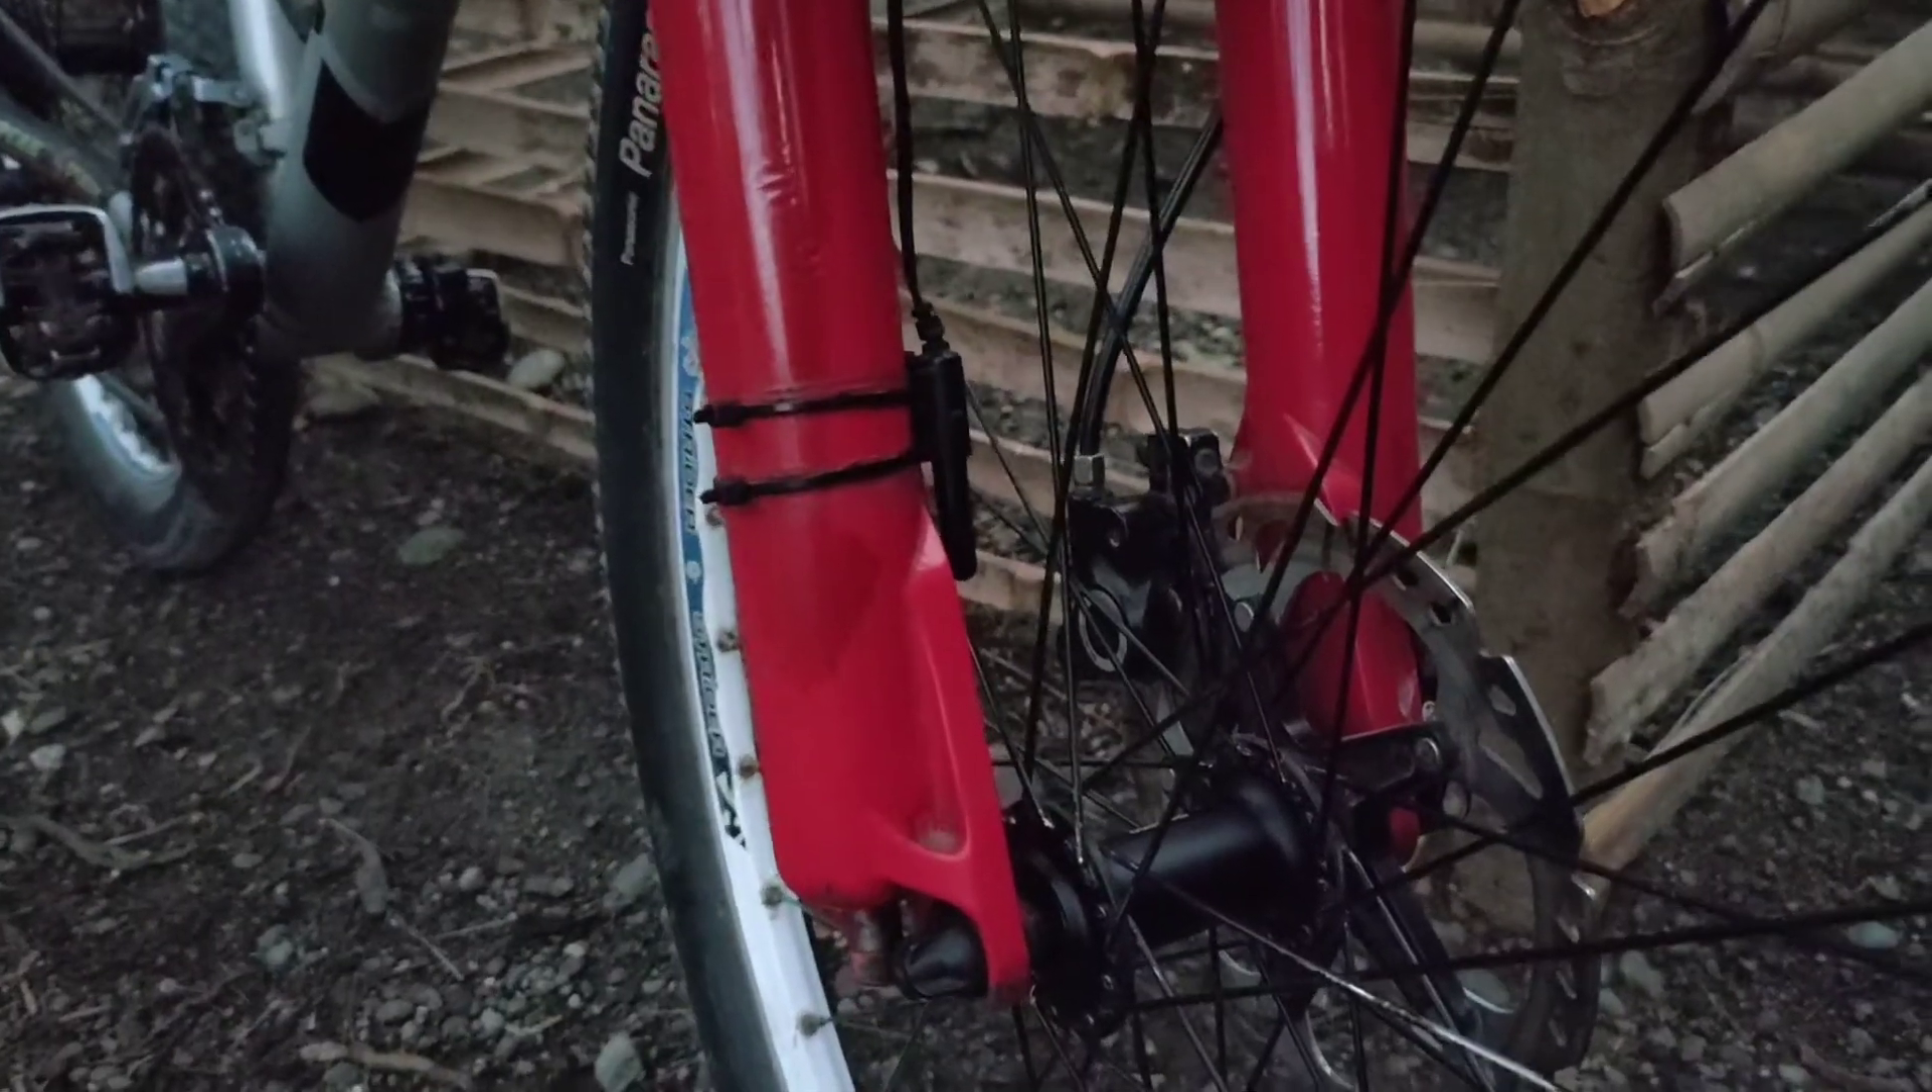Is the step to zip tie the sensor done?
Yes.